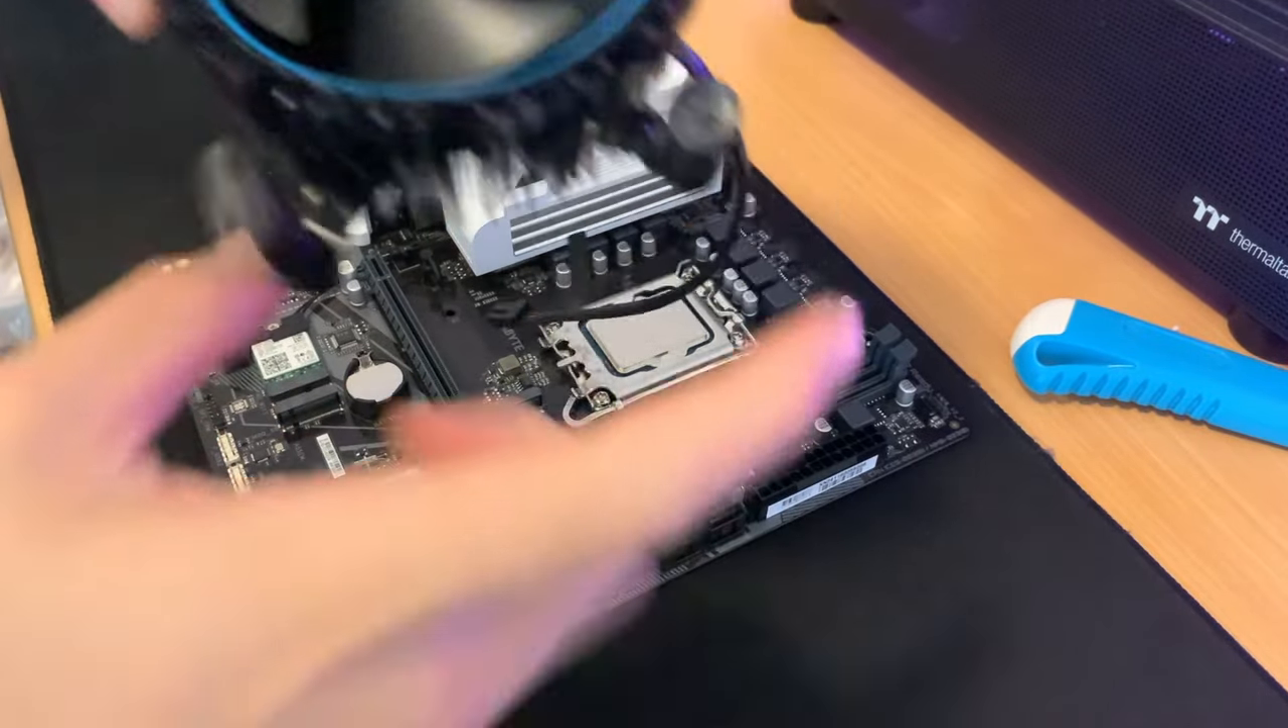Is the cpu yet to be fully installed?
No.